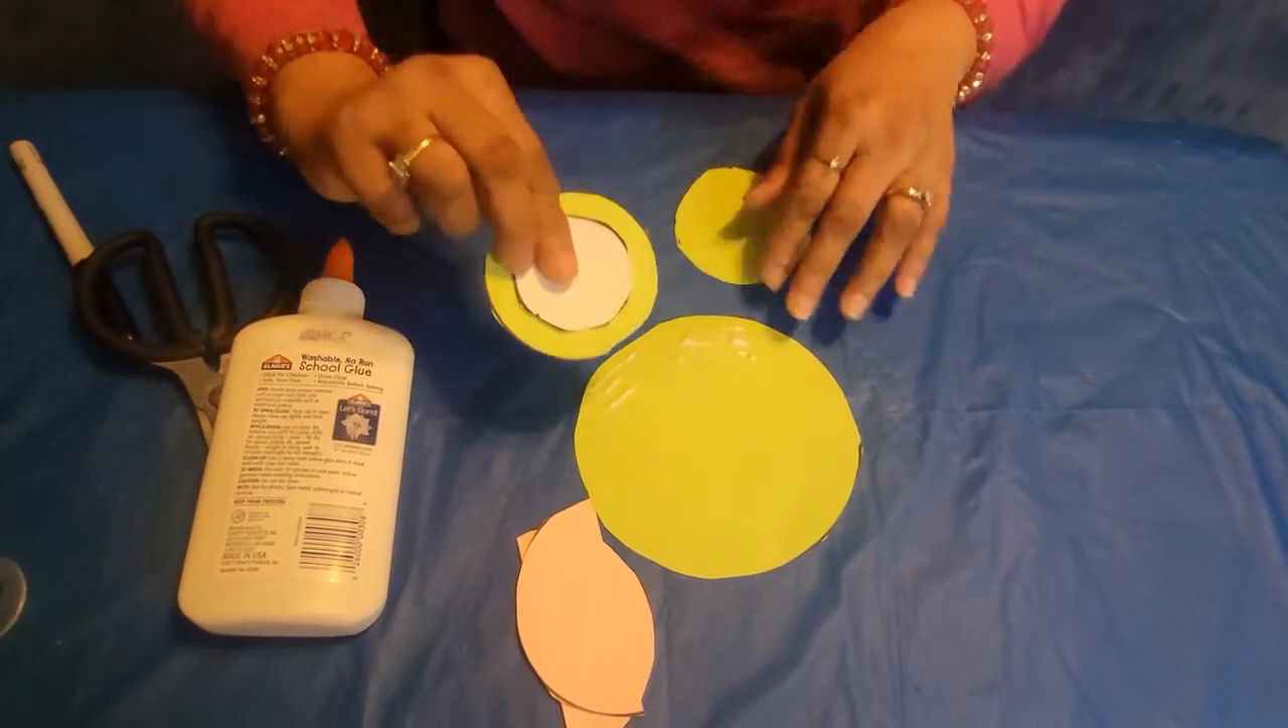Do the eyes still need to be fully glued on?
Yes.